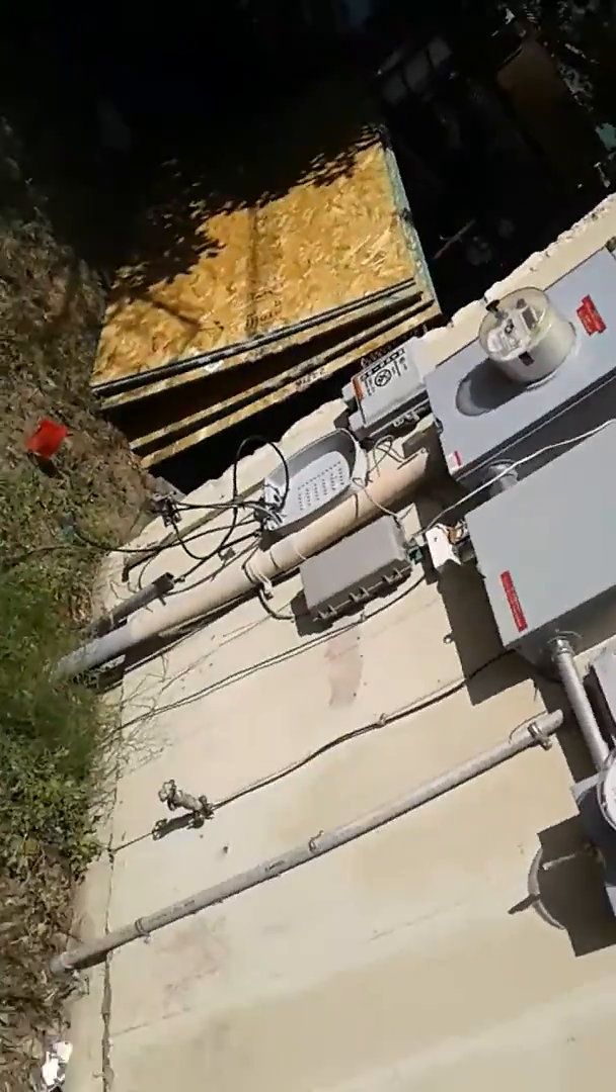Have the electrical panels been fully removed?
No.